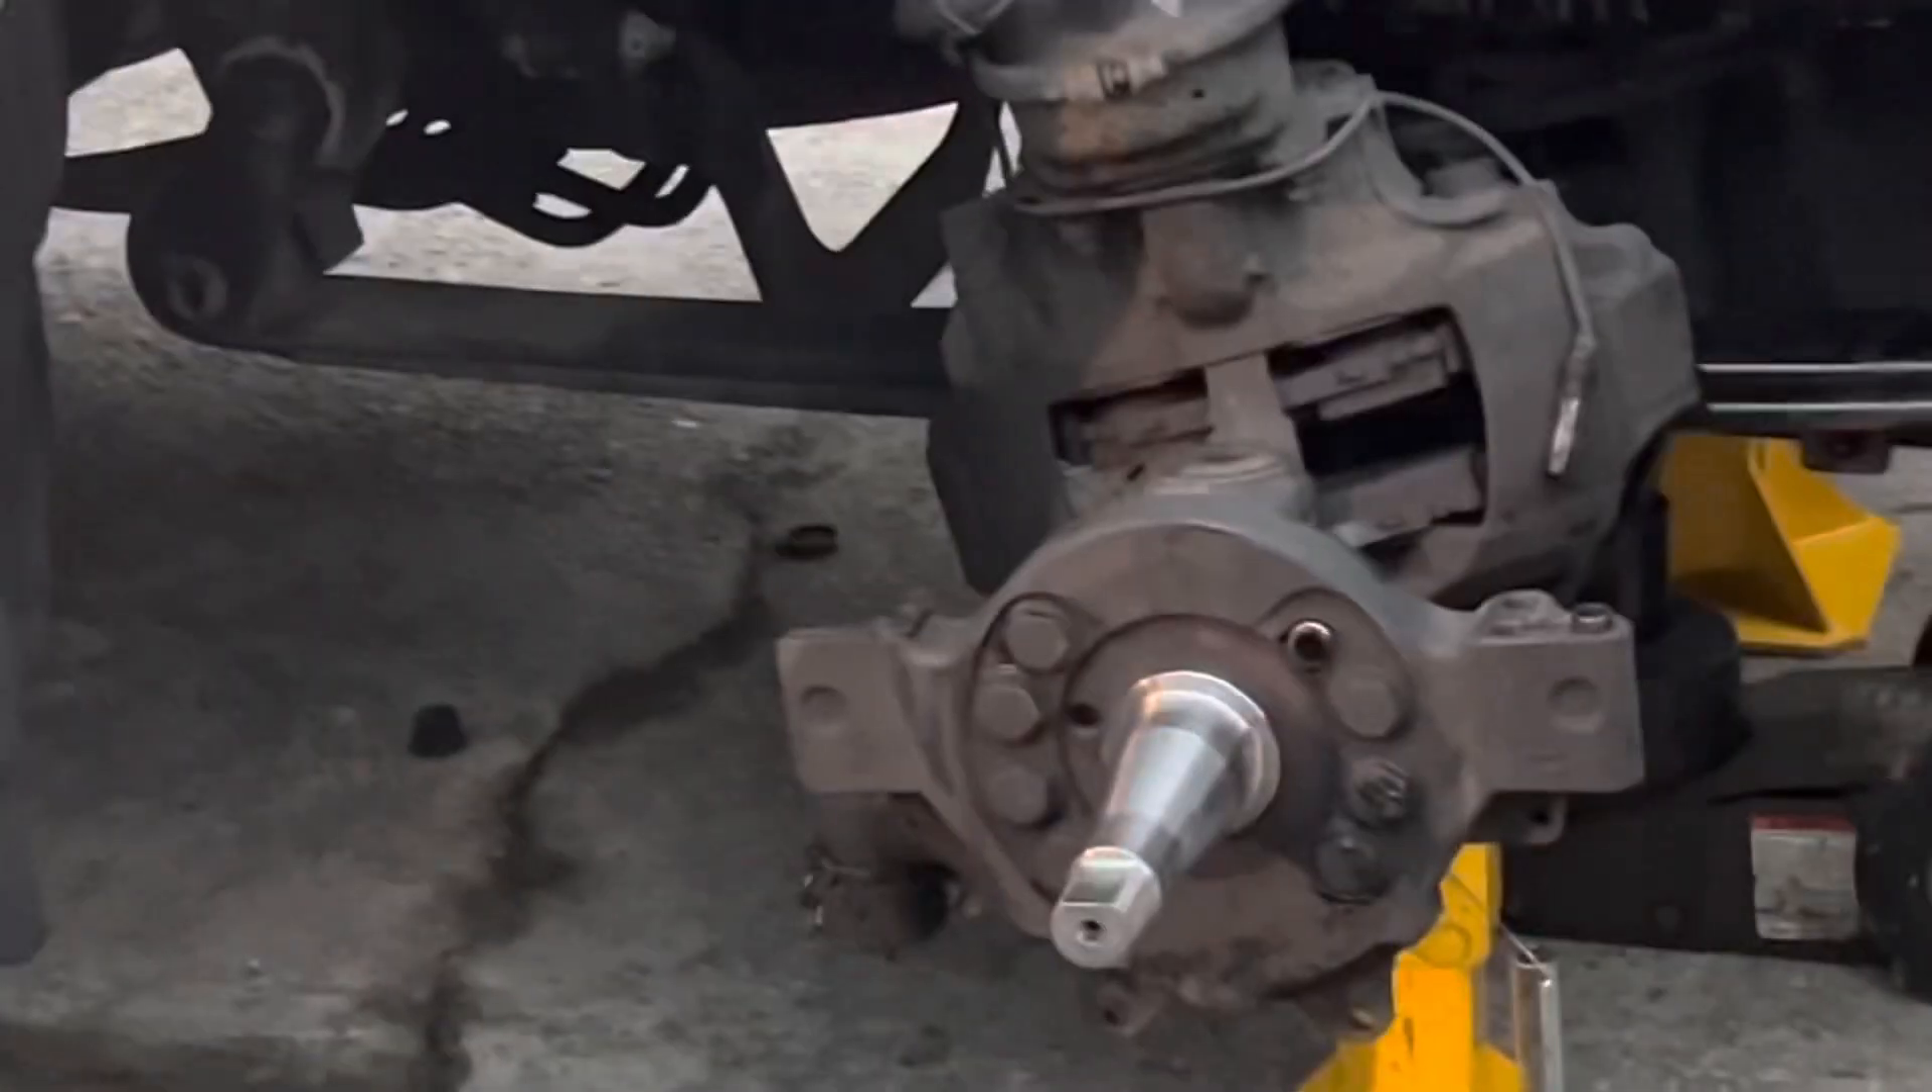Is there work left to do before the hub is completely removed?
No.